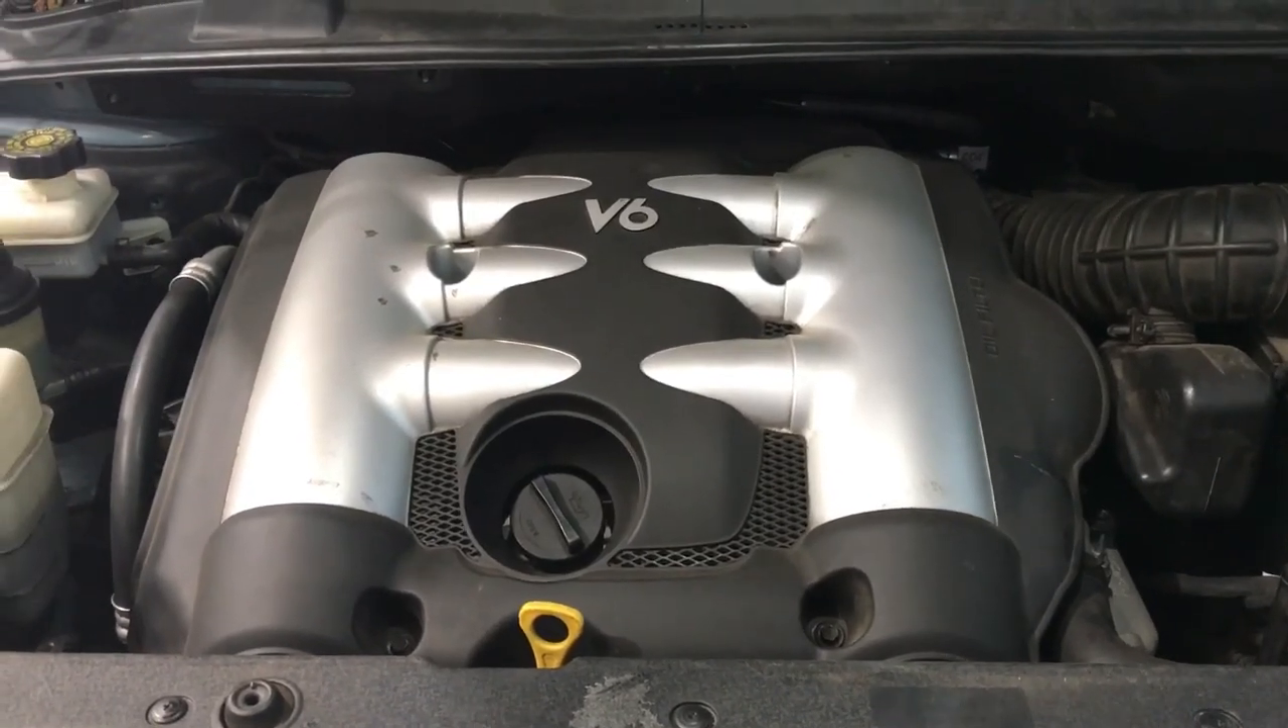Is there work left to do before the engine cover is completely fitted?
No.